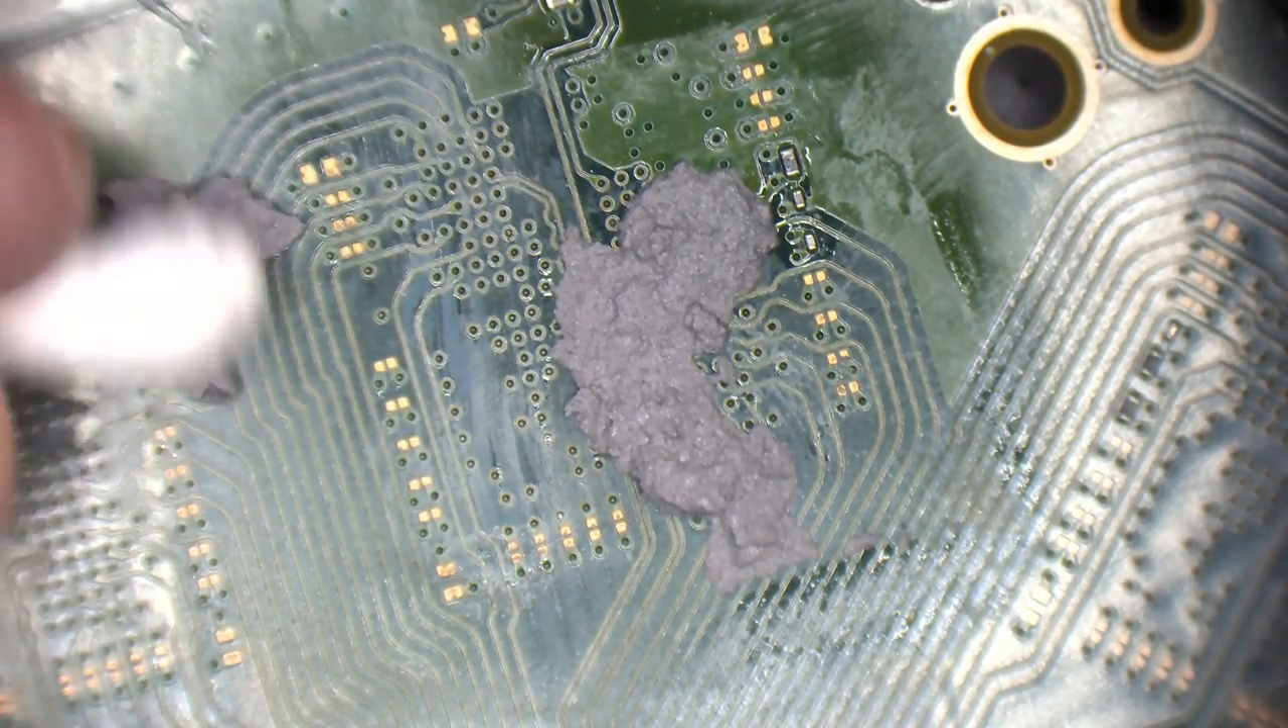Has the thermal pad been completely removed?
No.